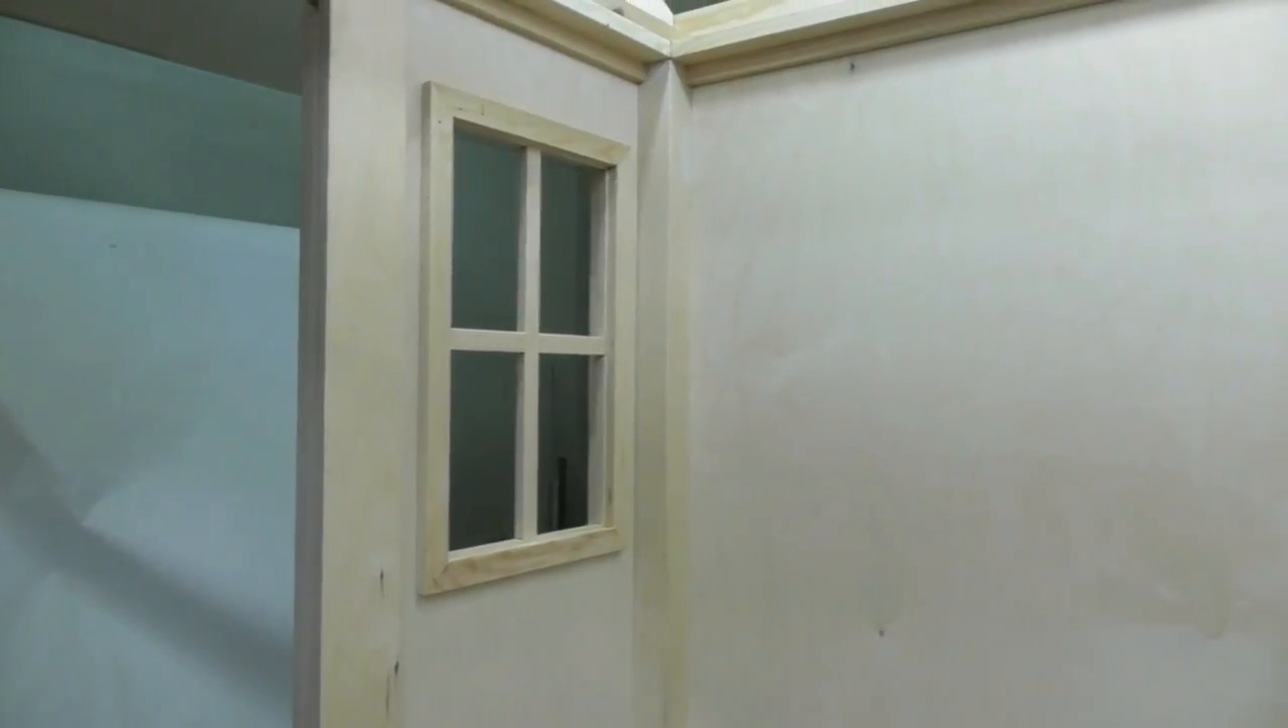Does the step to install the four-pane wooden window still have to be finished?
No.